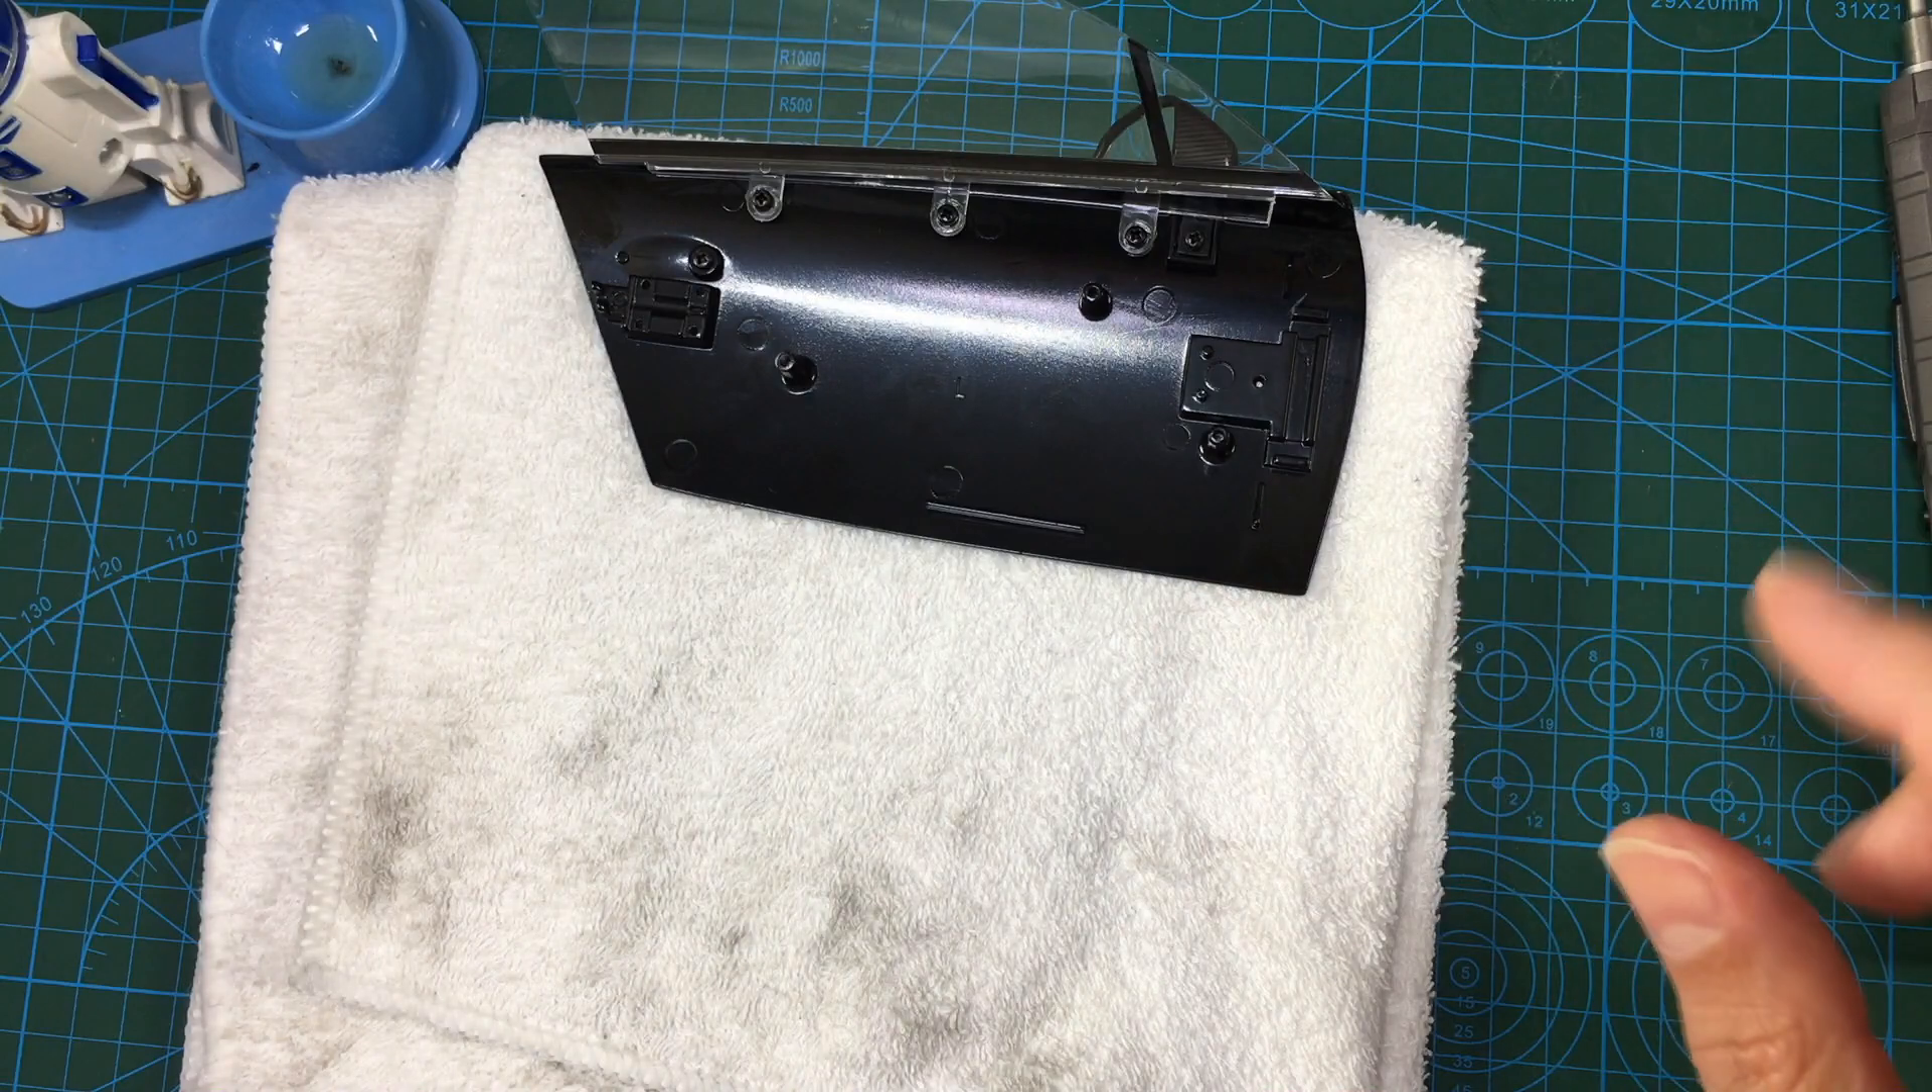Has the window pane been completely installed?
Yes.